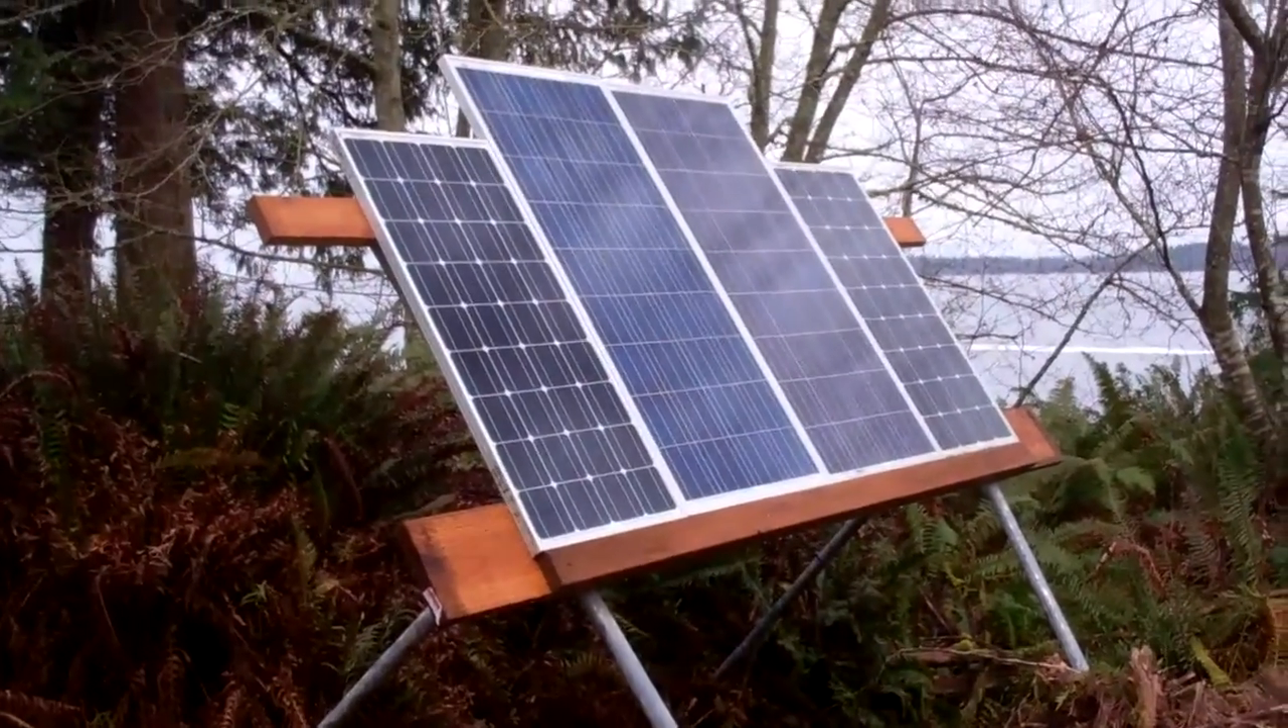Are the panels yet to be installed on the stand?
No.